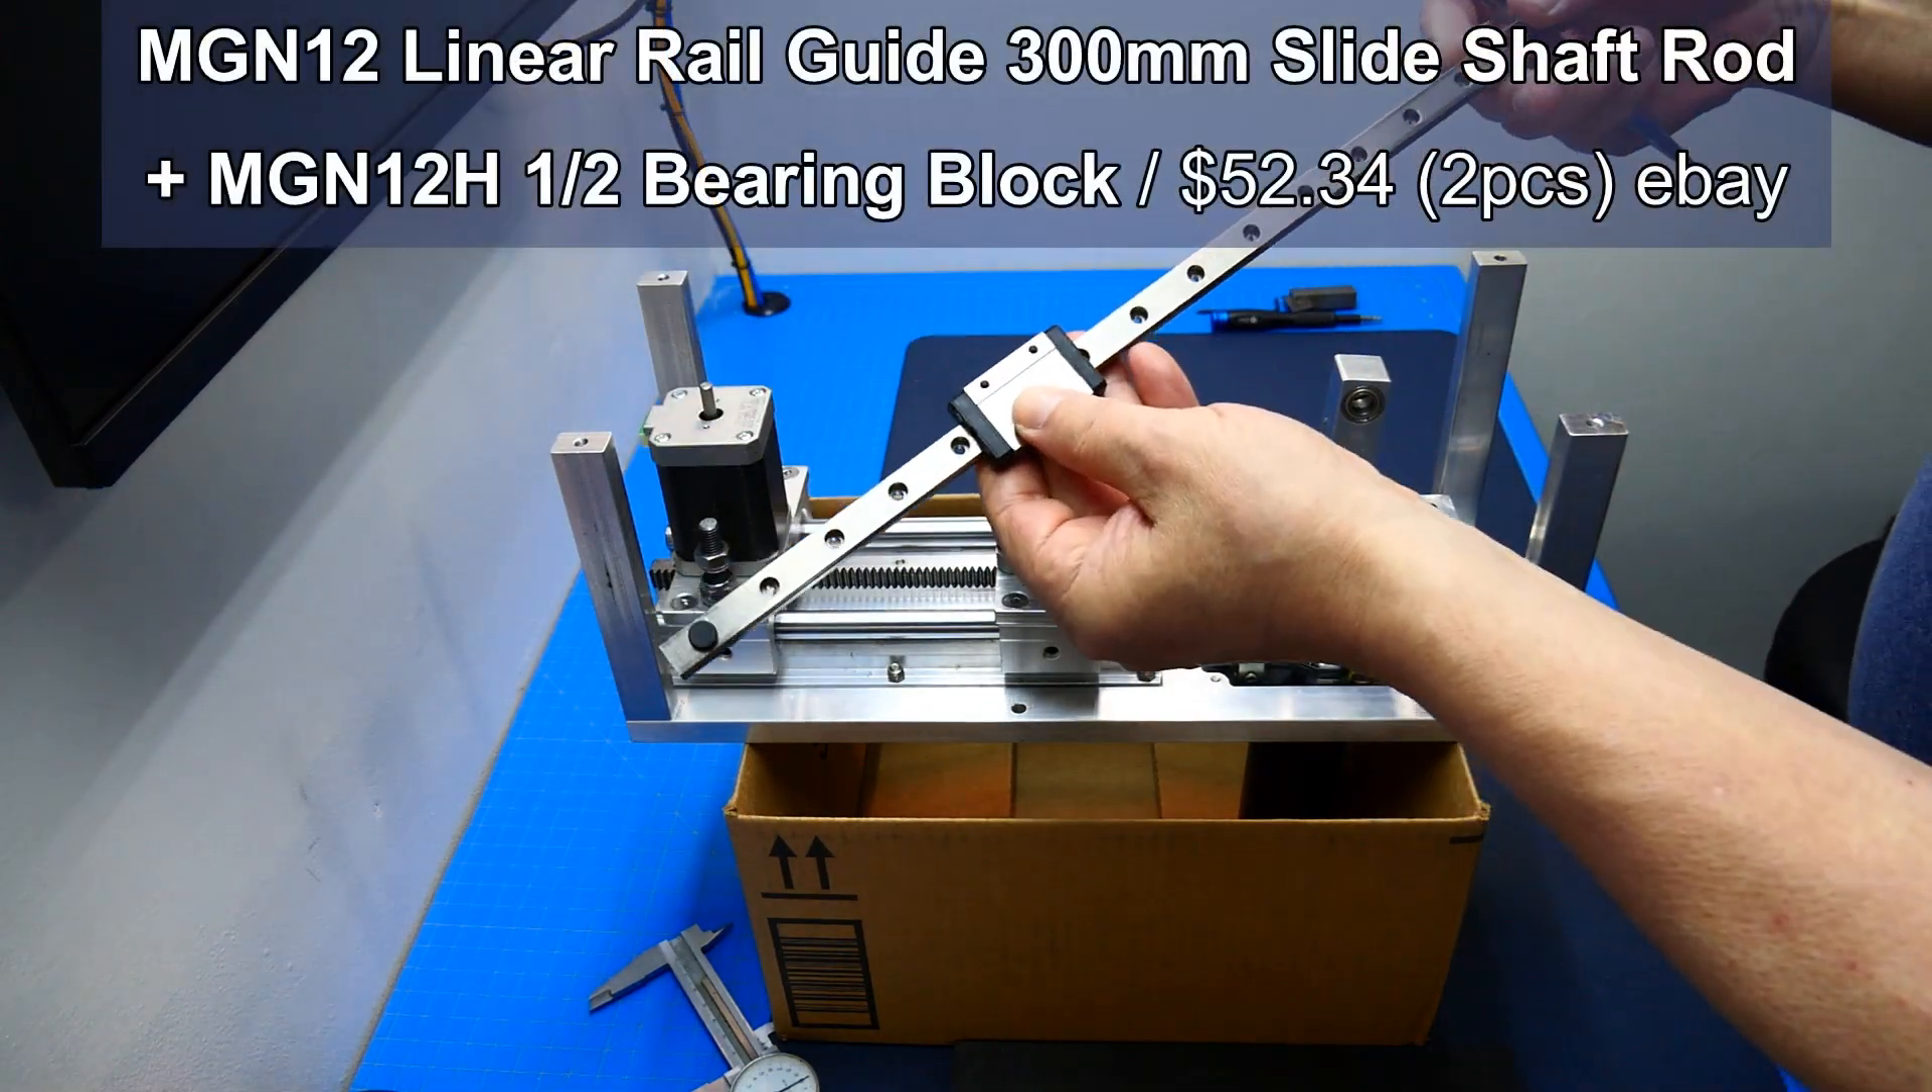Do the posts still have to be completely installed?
No.